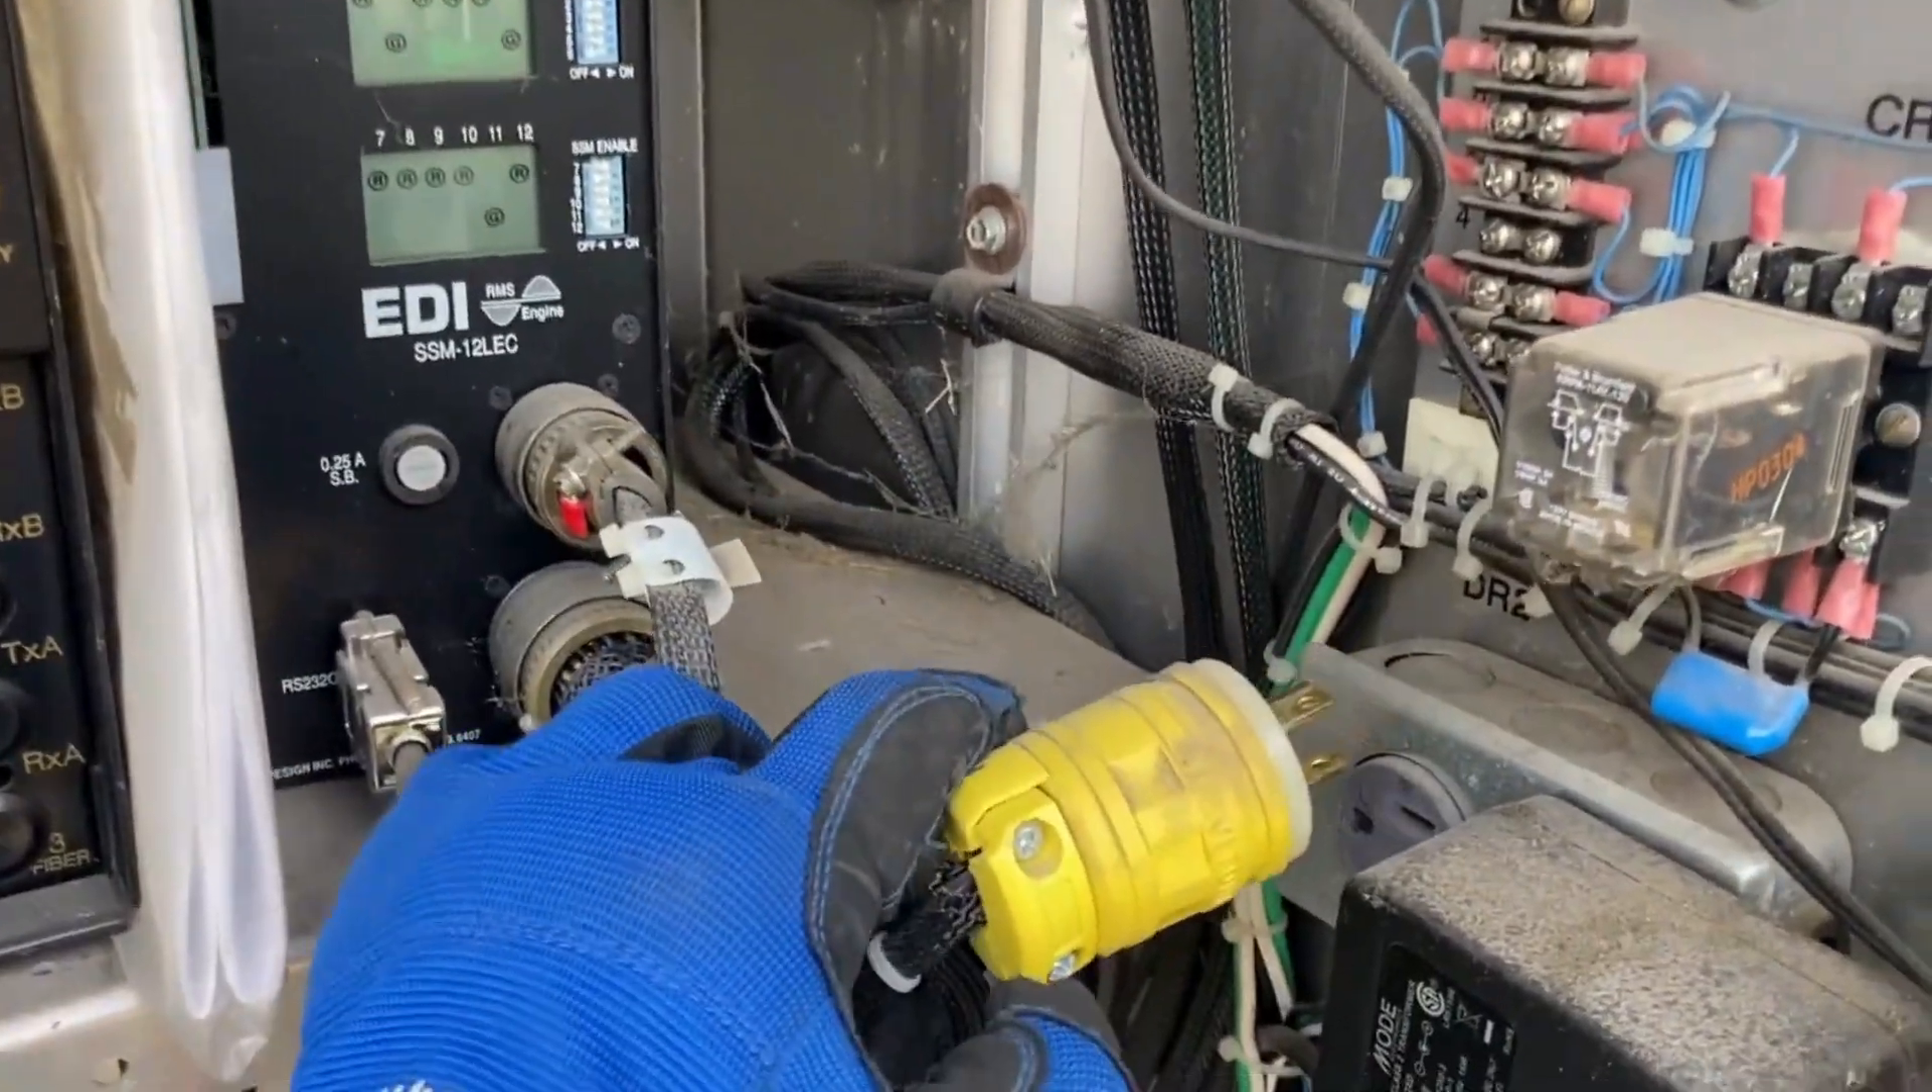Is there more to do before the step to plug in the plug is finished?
Yes.